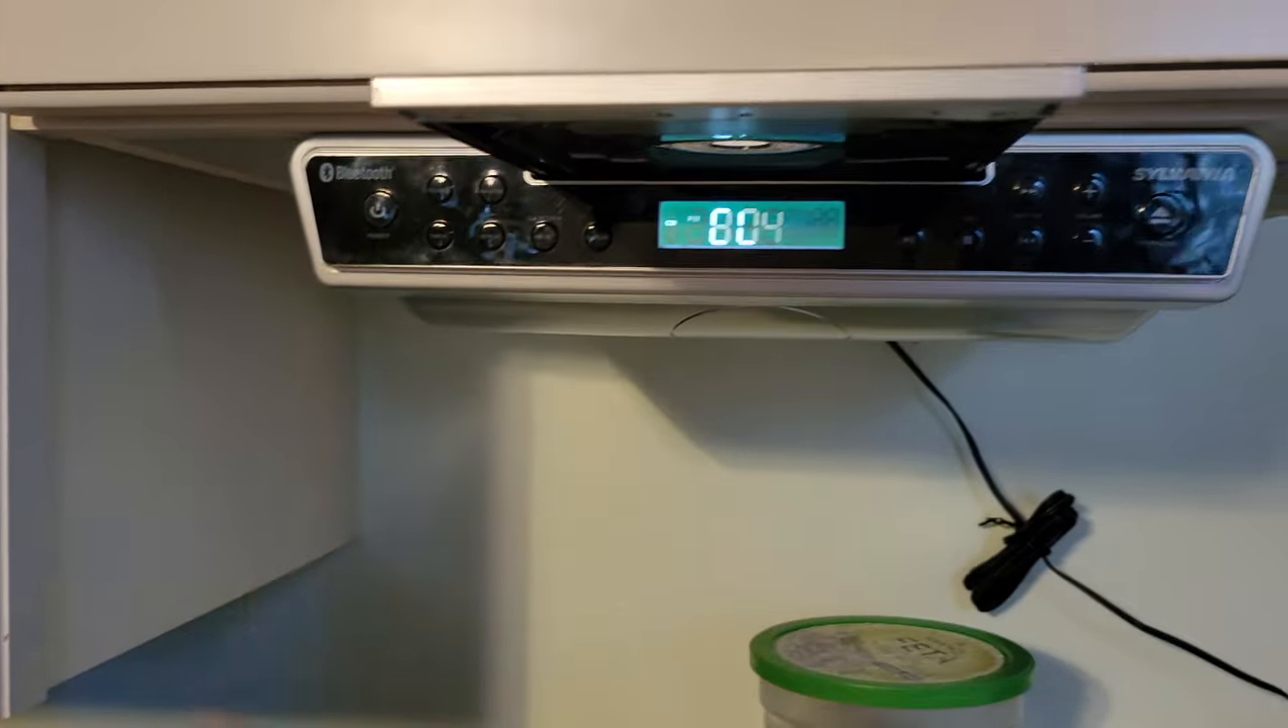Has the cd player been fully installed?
Yes.